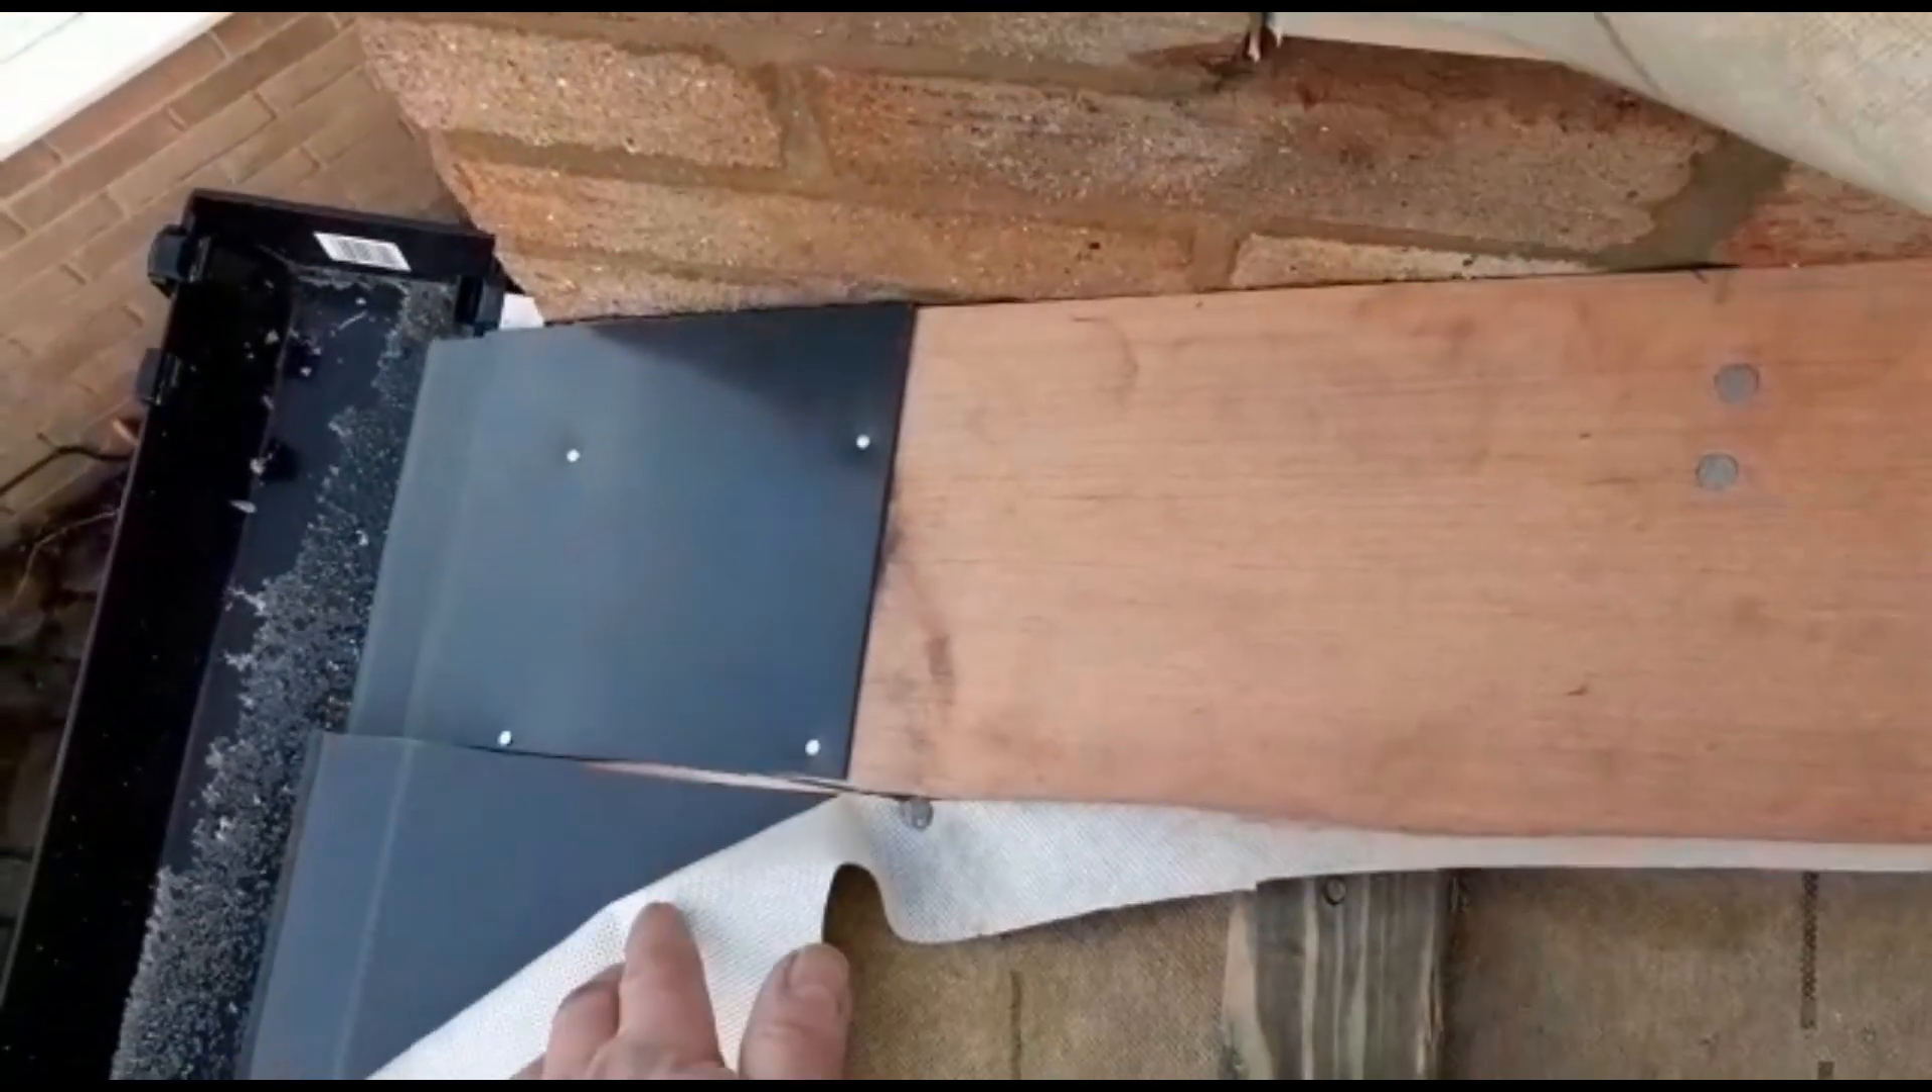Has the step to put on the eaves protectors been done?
Yes.